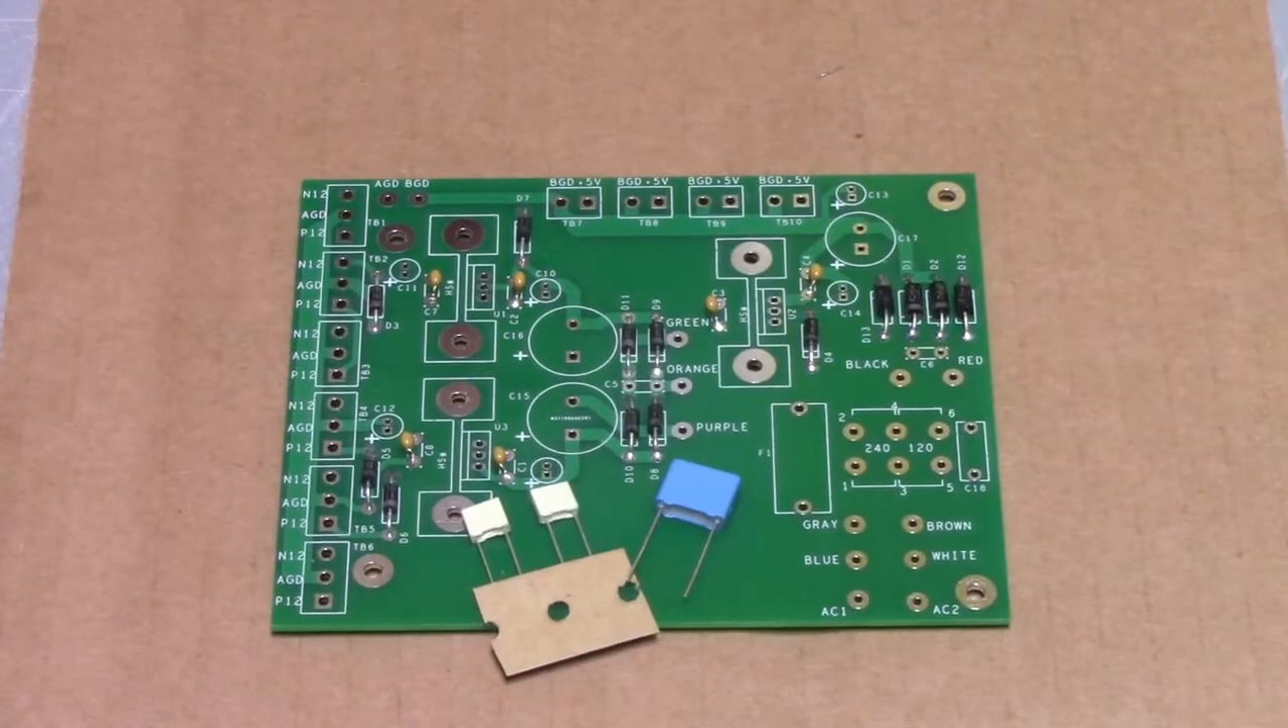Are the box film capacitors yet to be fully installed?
Yes.